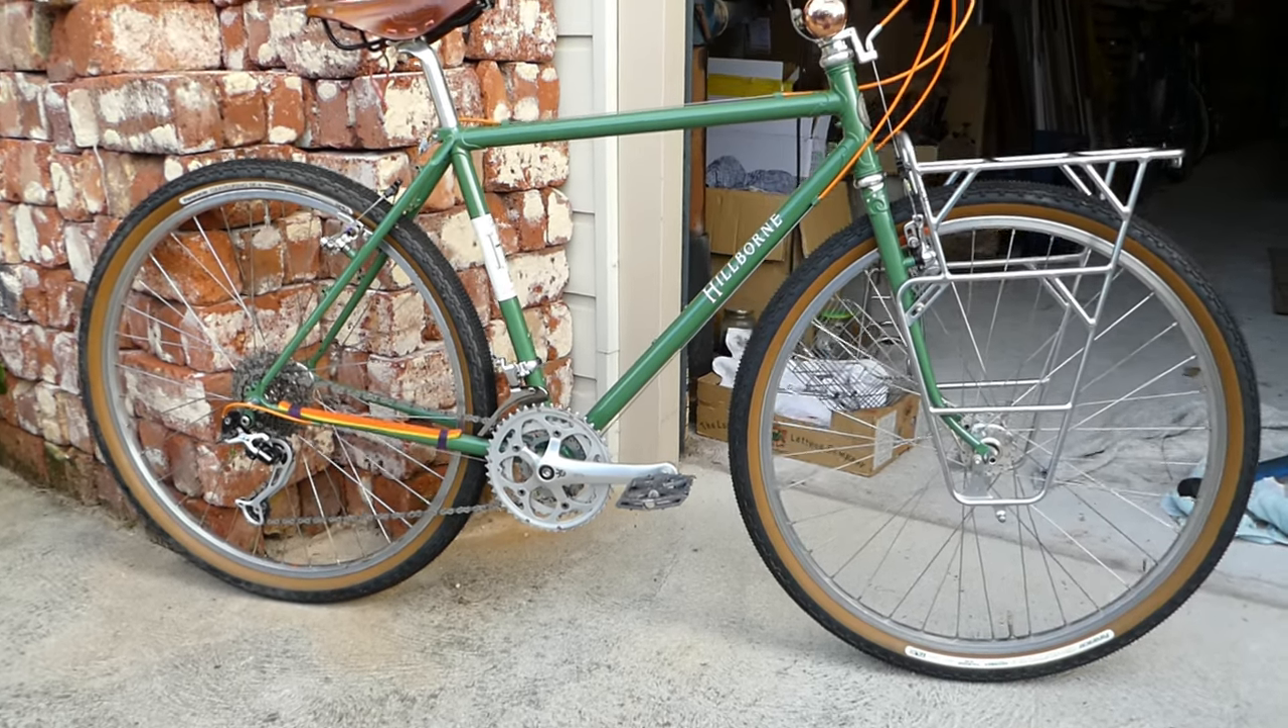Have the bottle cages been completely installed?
No.